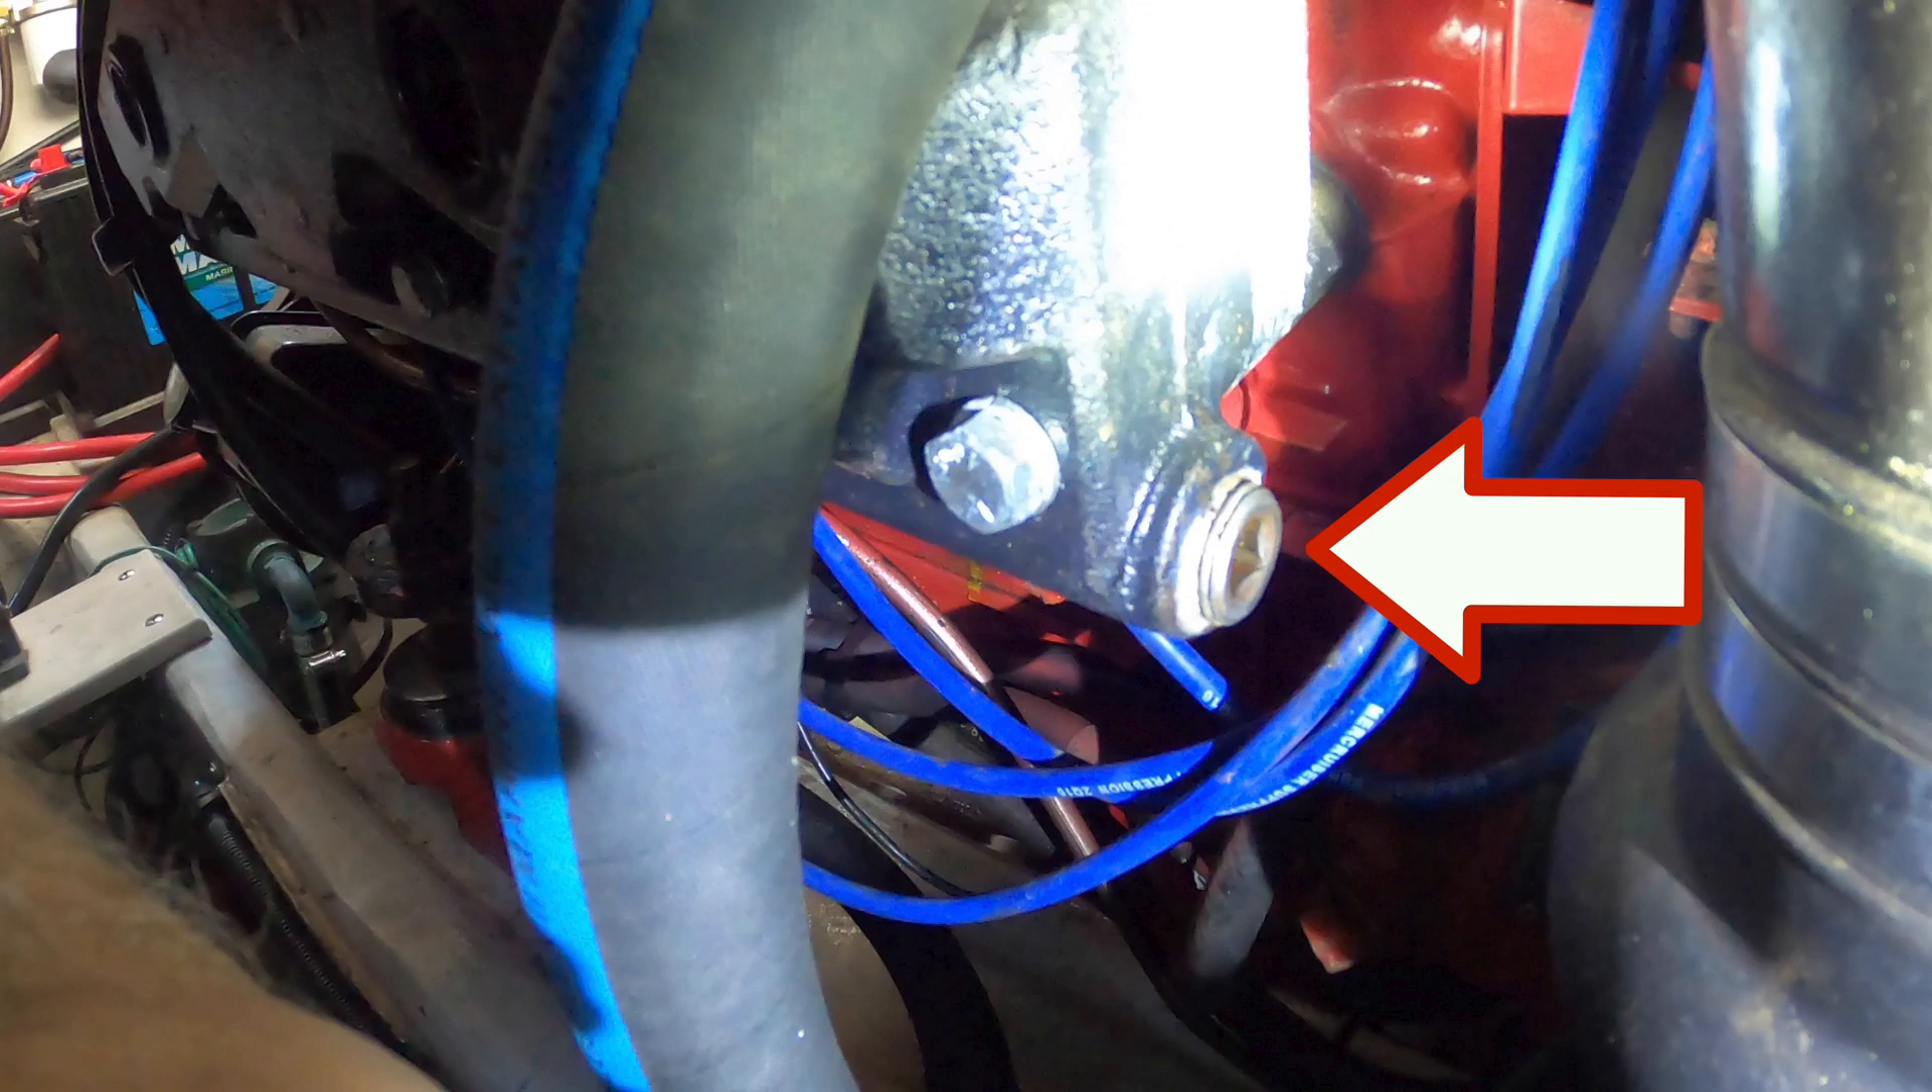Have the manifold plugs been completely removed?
No.